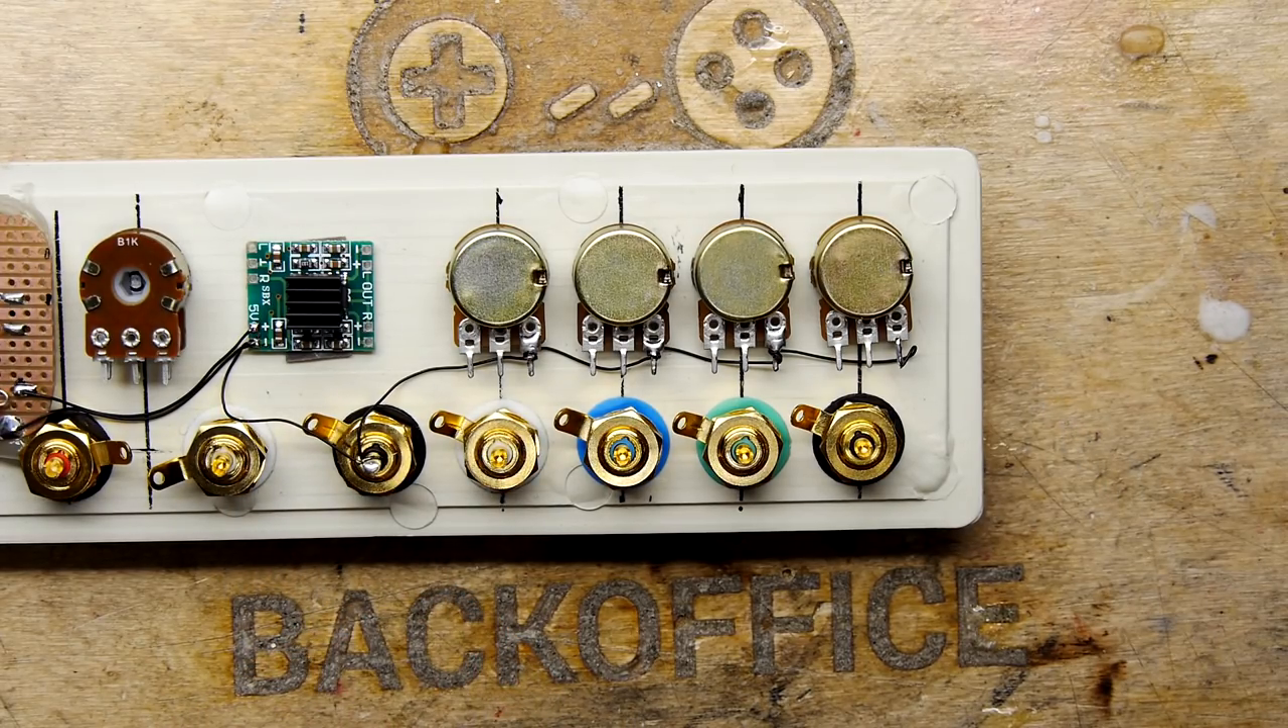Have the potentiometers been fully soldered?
No.